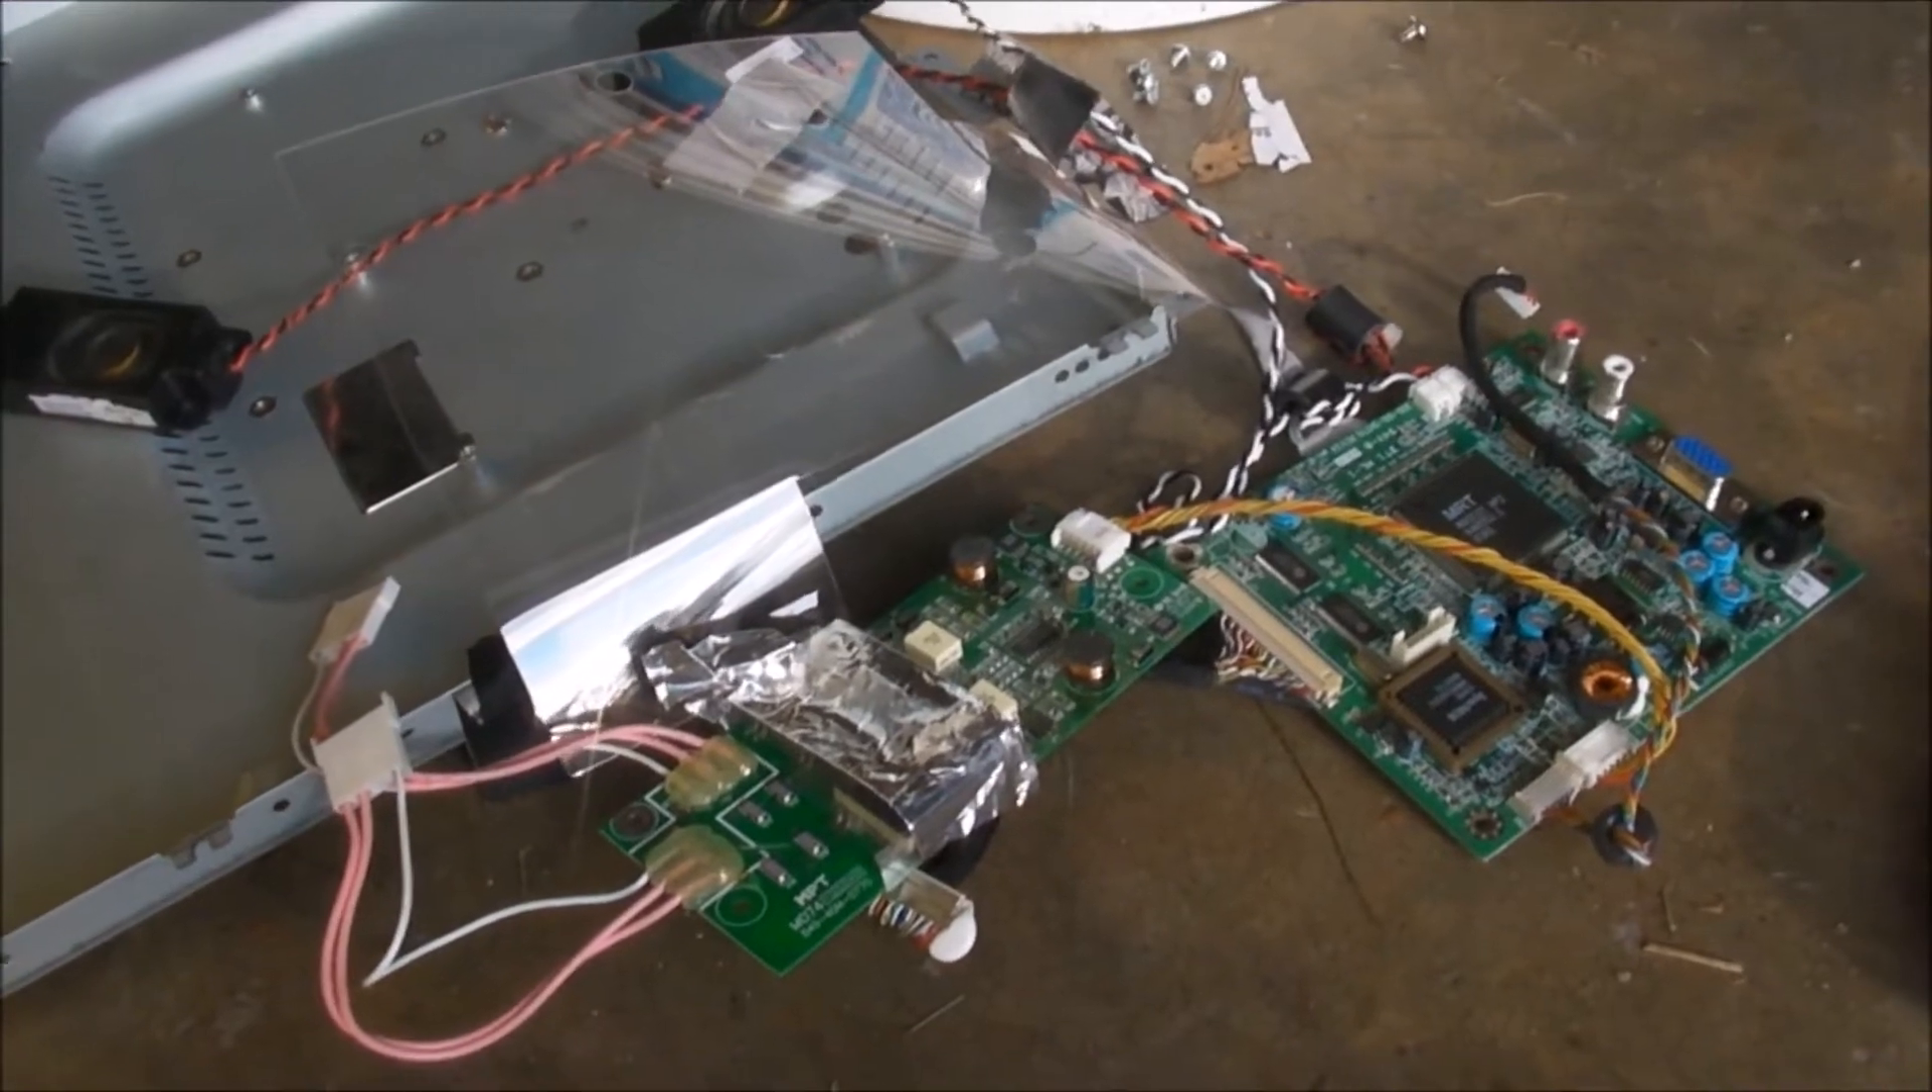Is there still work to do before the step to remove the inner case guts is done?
No.